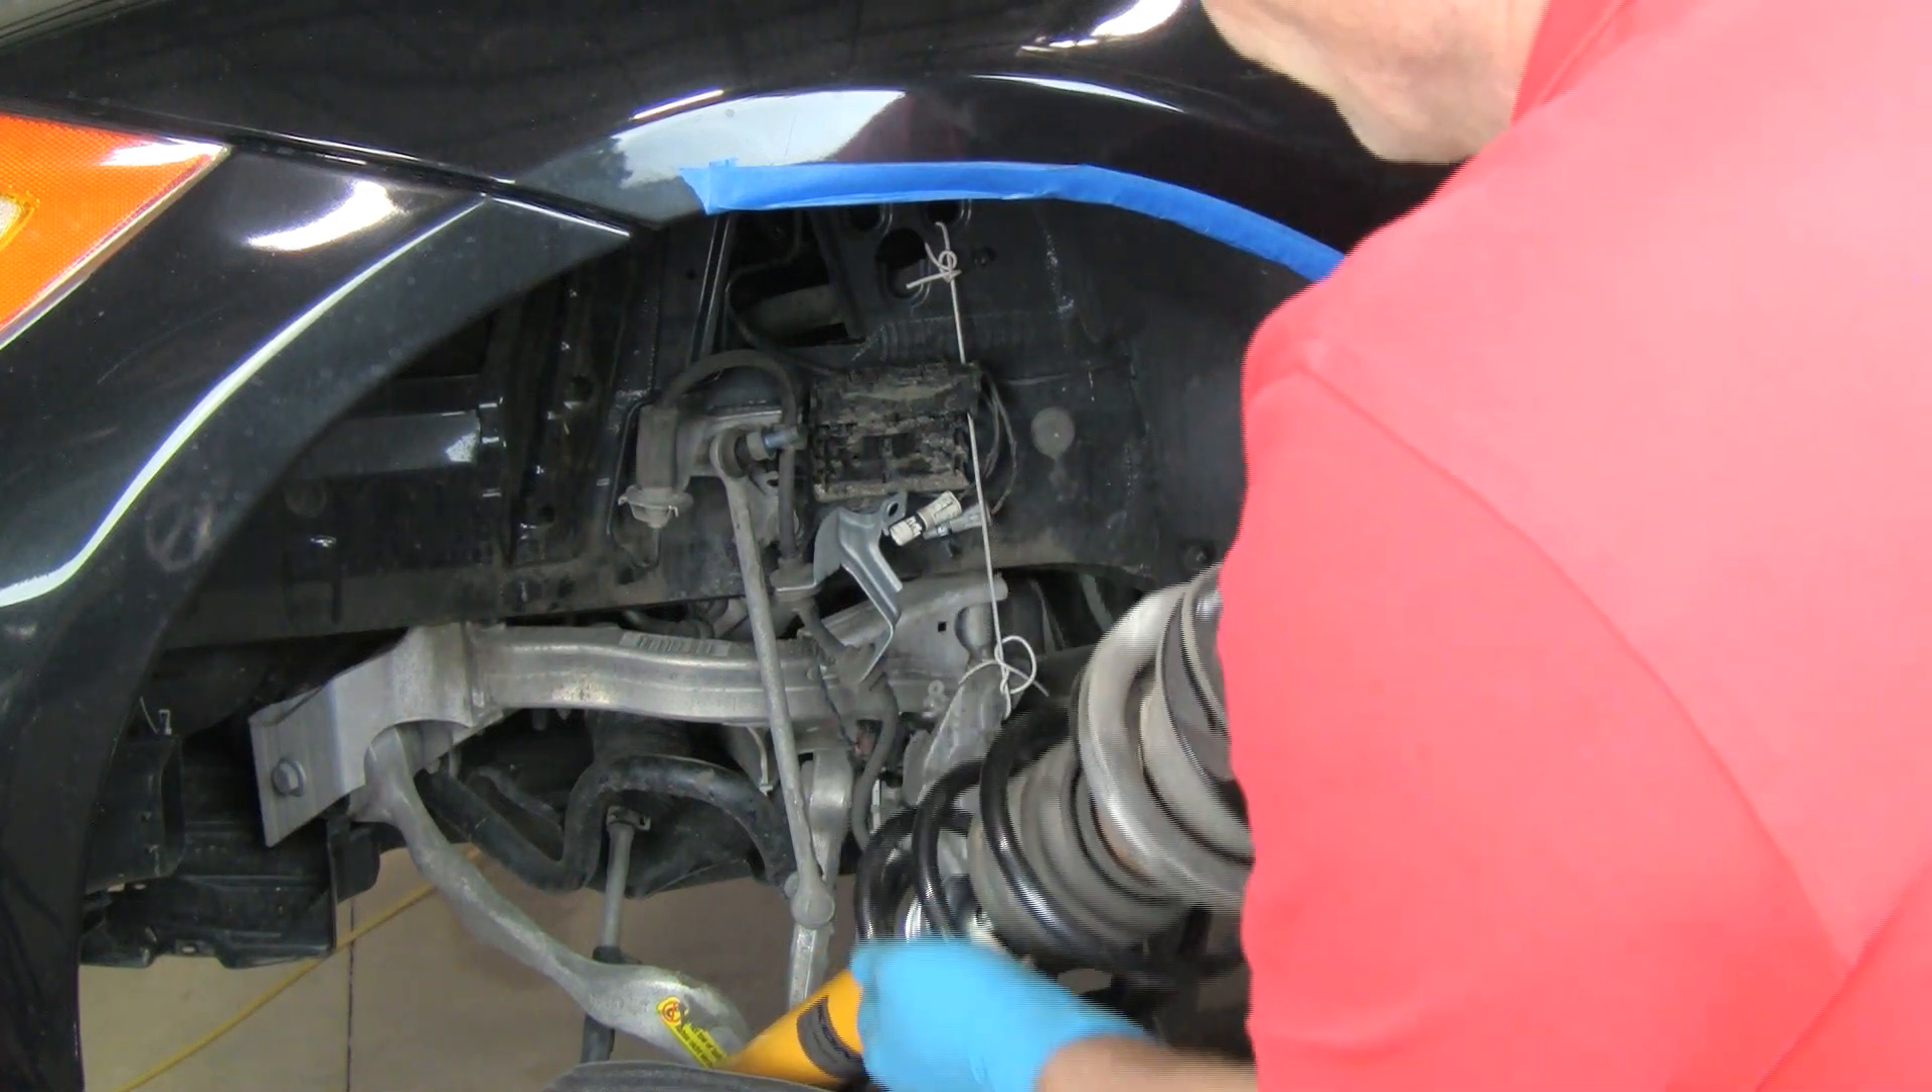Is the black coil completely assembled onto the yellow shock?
Yes.